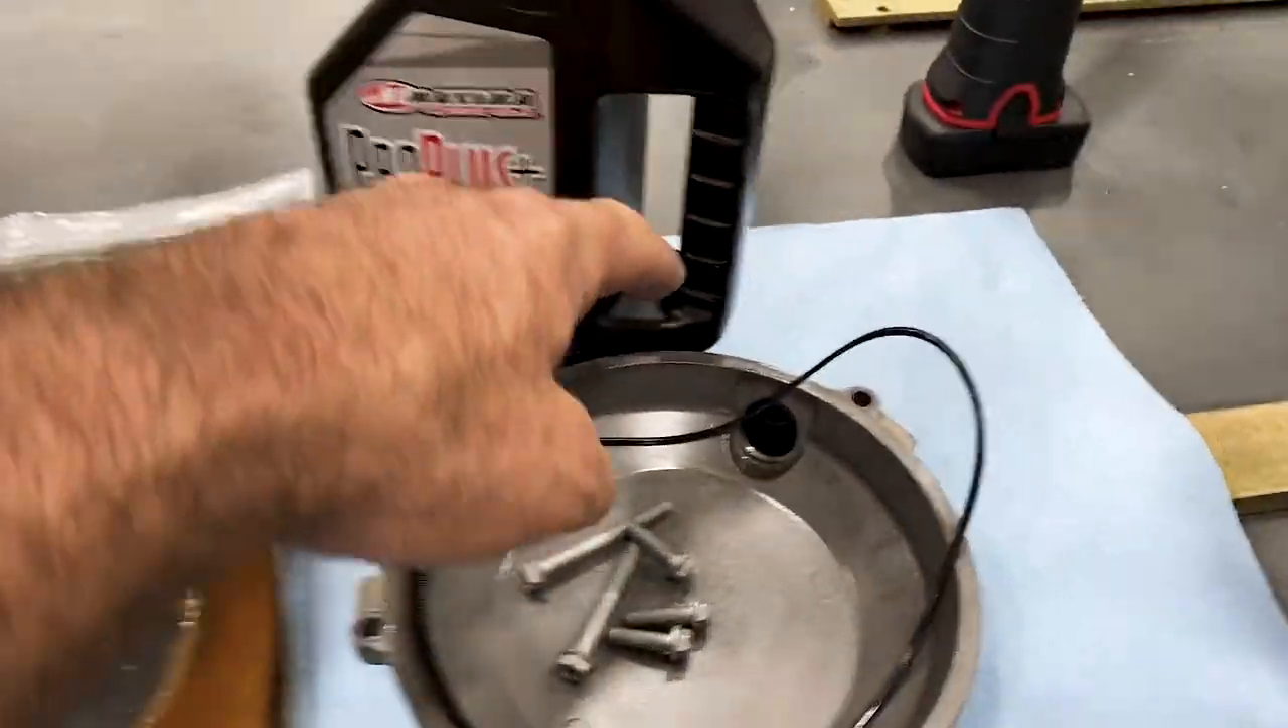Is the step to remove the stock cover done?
Yes.